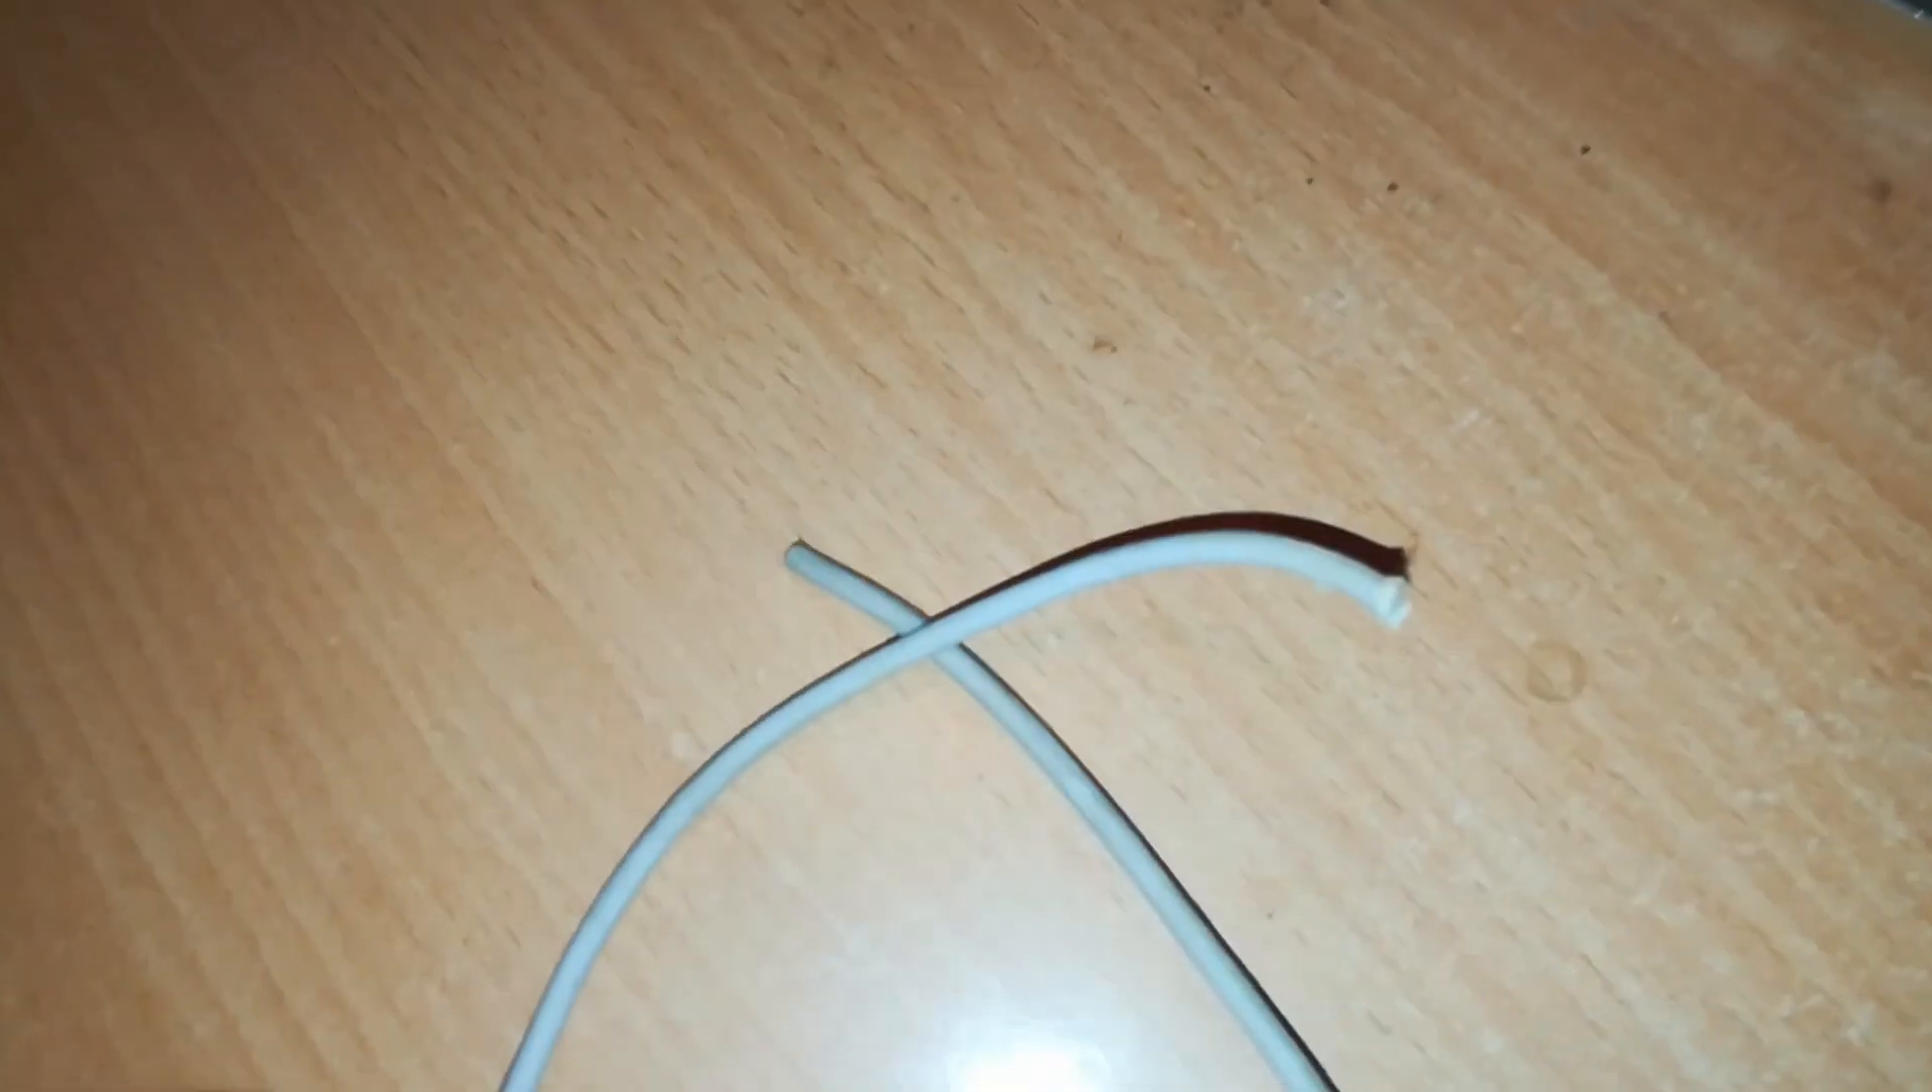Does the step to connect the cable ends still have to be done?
Yes.